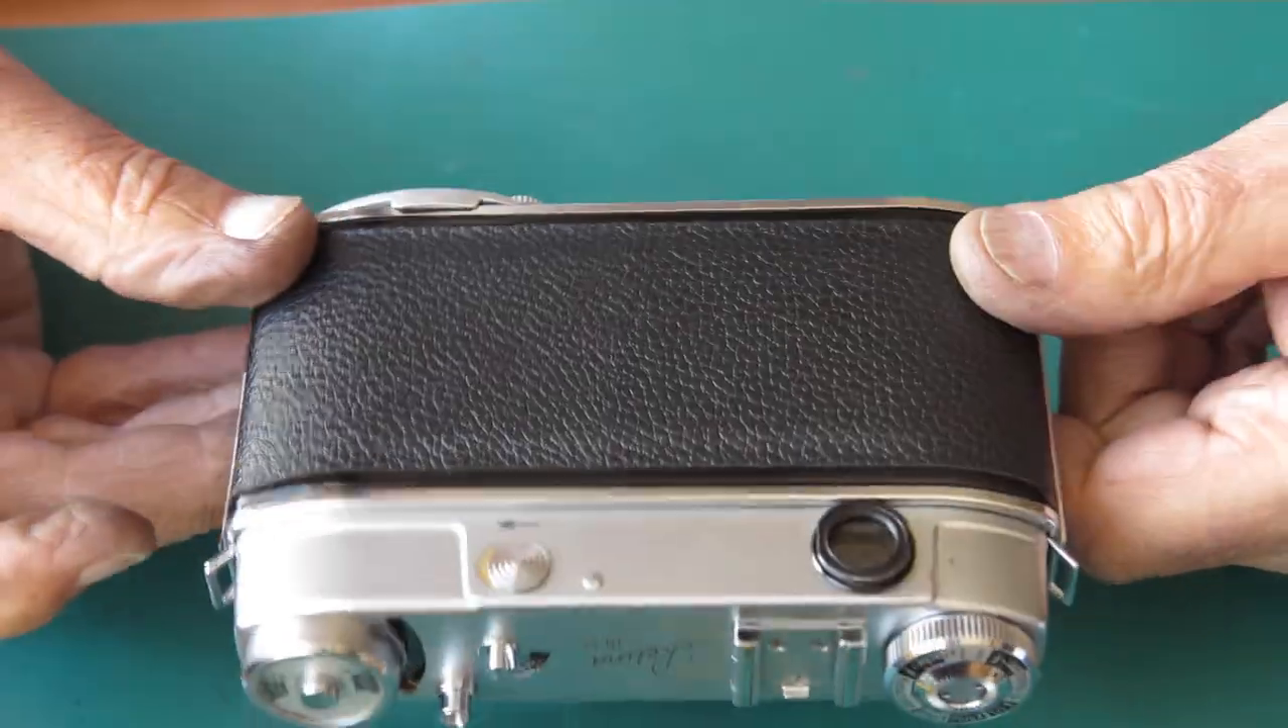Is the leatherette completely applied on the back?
Yes.